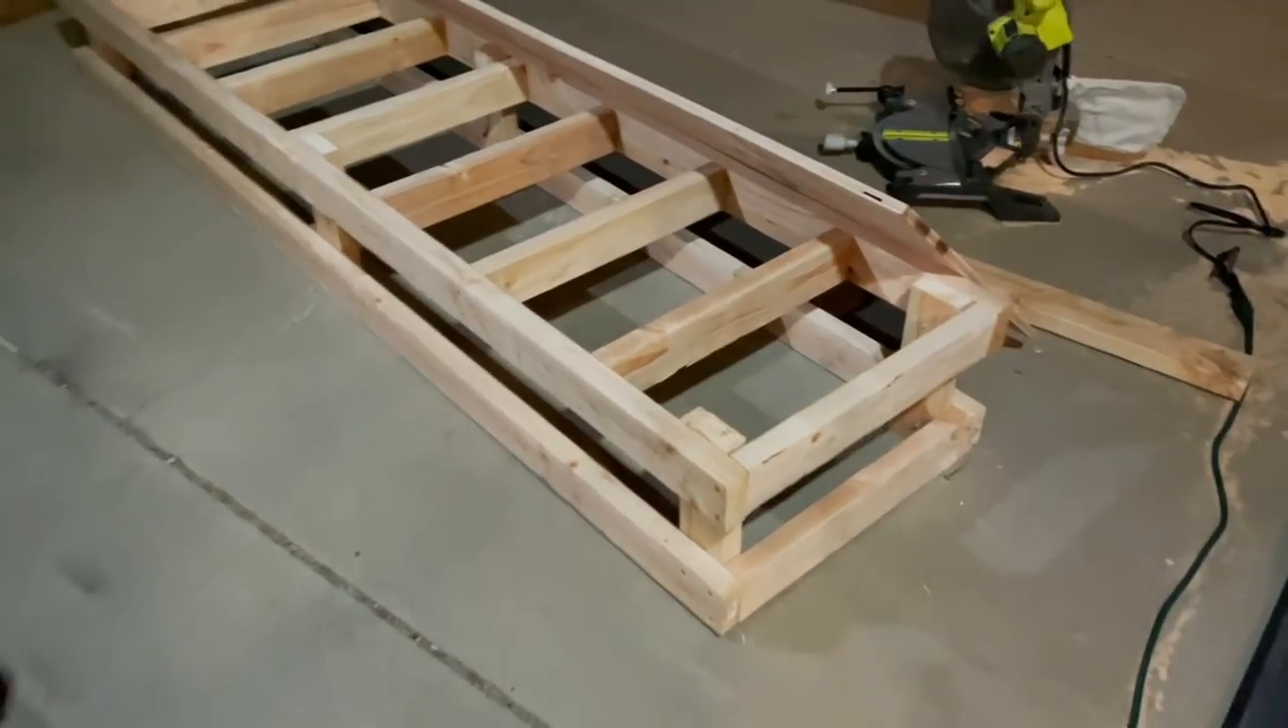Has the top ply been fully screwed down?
No.